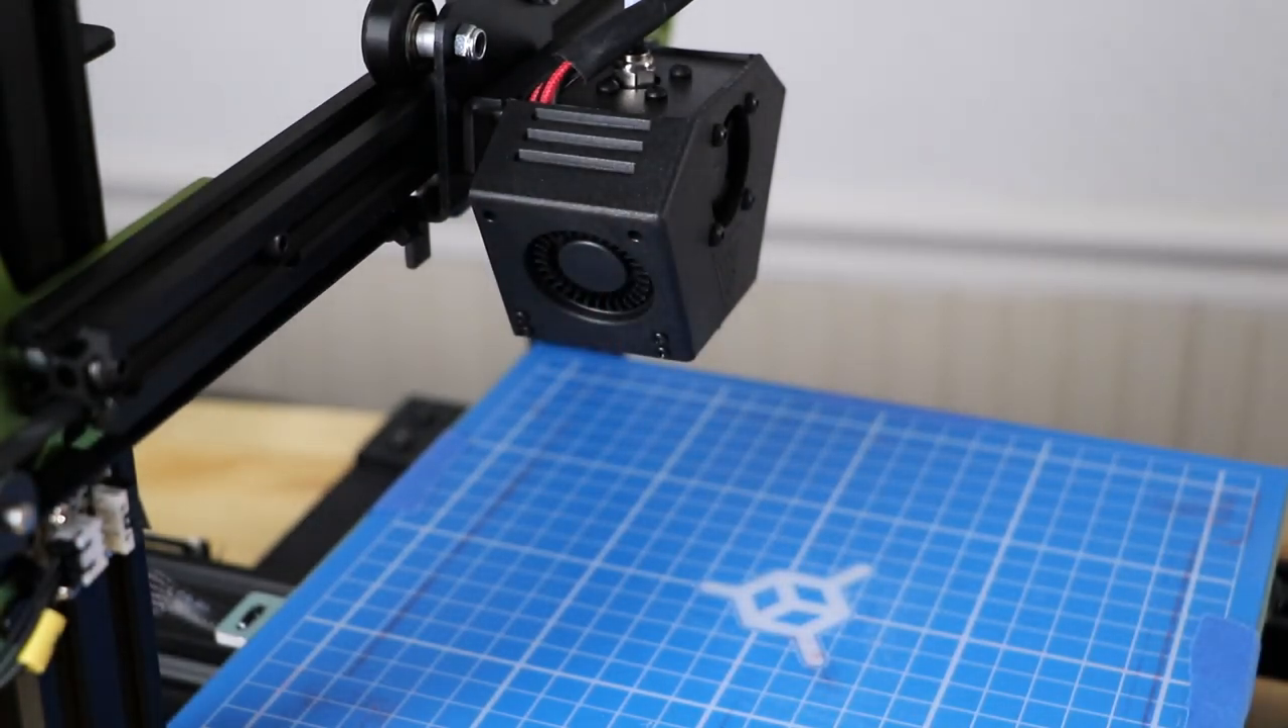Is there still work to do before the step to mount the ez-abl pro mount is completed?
Yes.